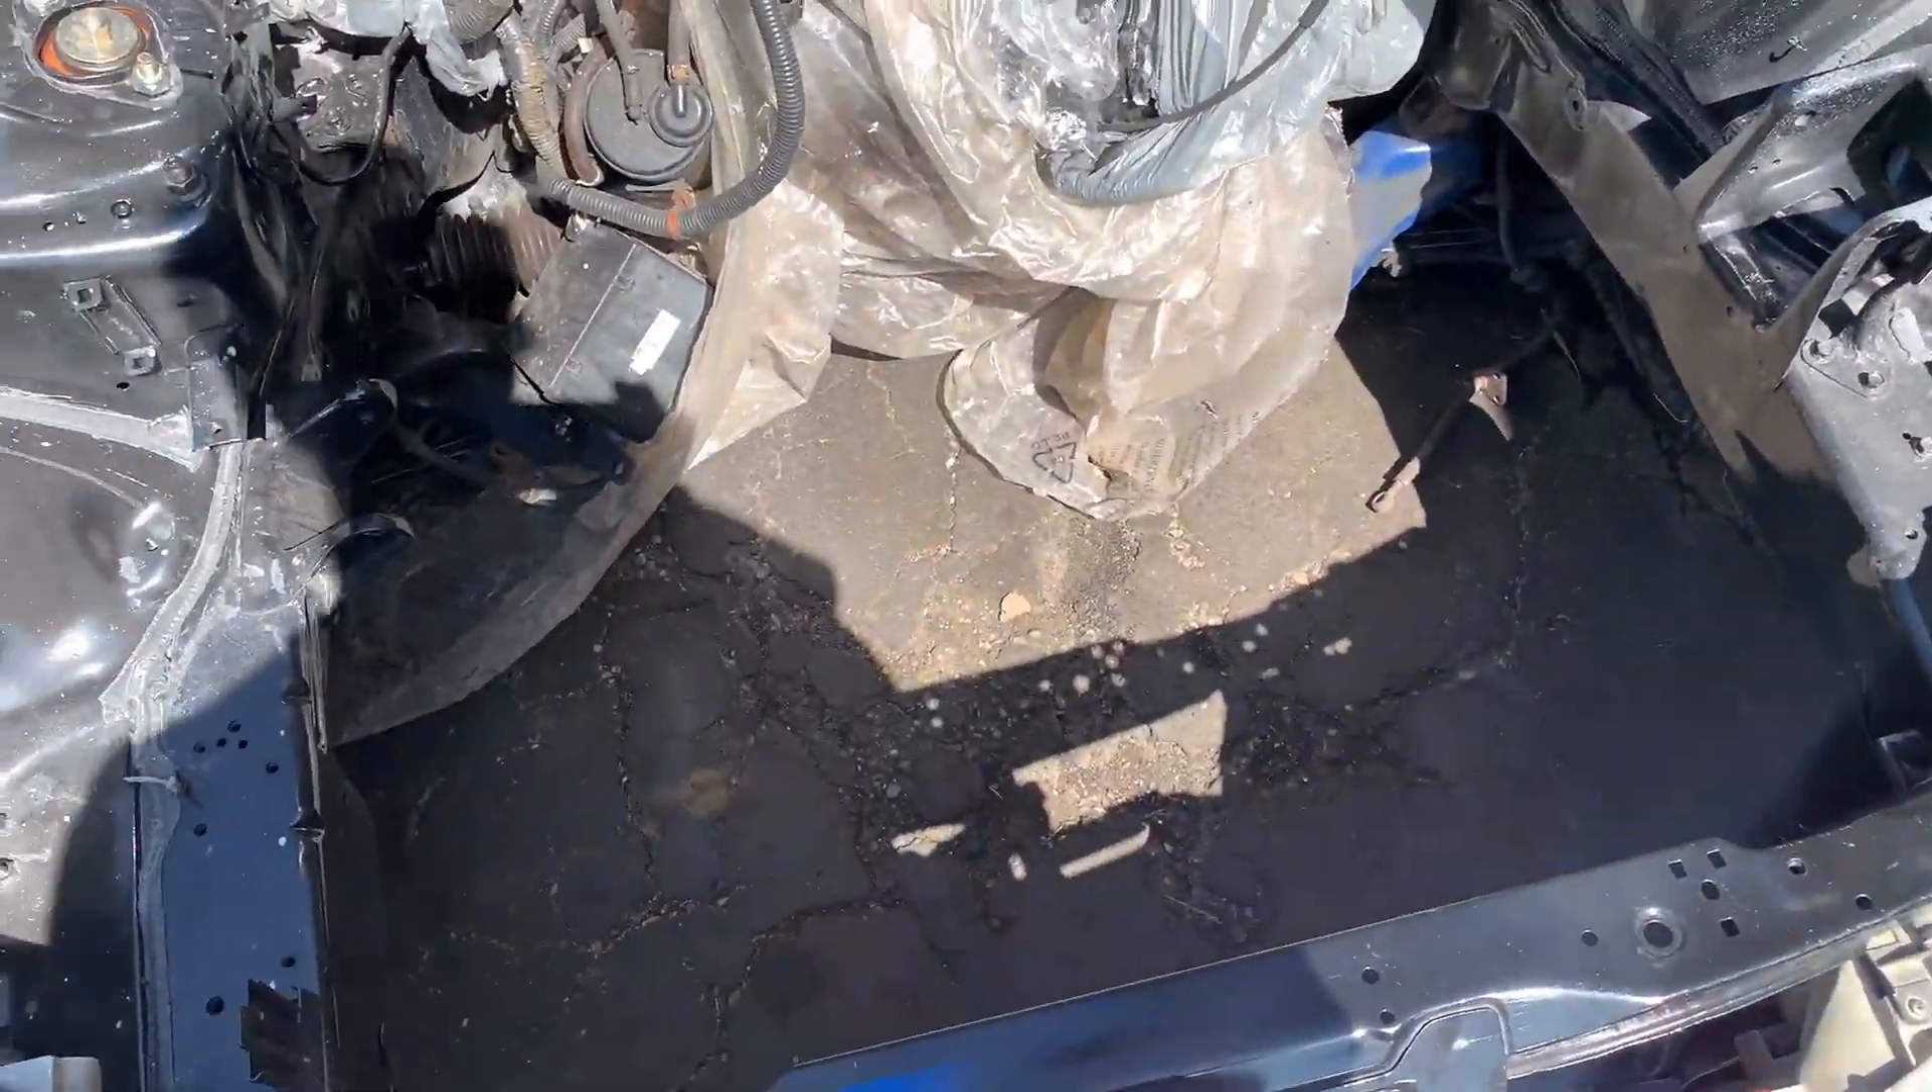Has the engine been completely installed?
No.